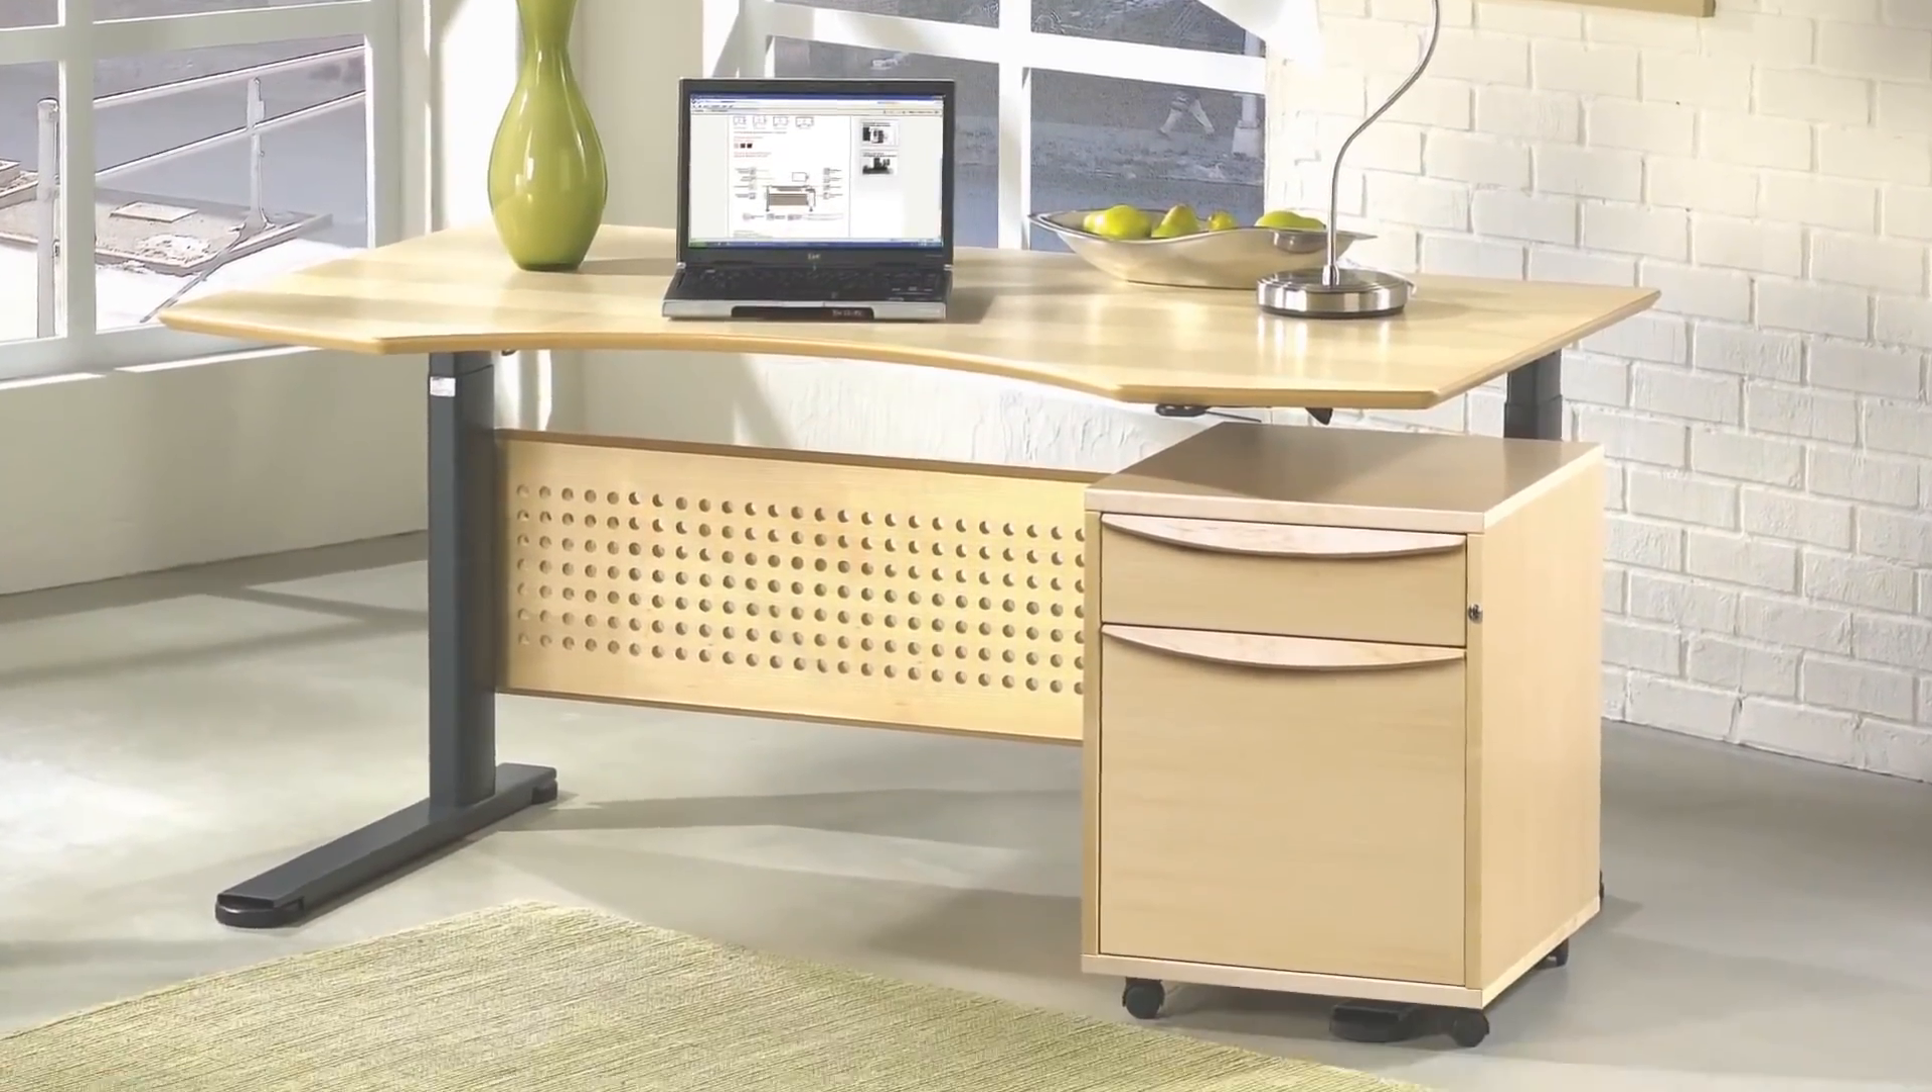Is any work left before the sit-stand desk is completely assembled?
No.